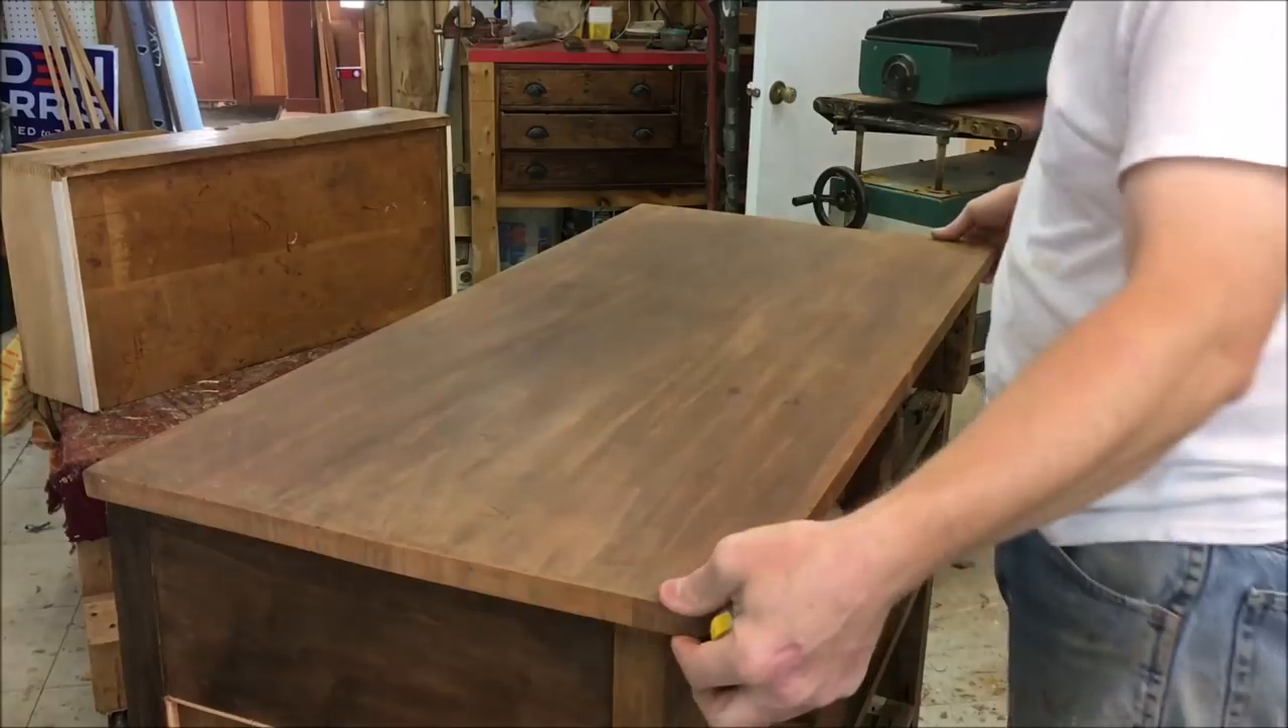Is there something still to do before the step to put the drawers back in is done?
Yes.